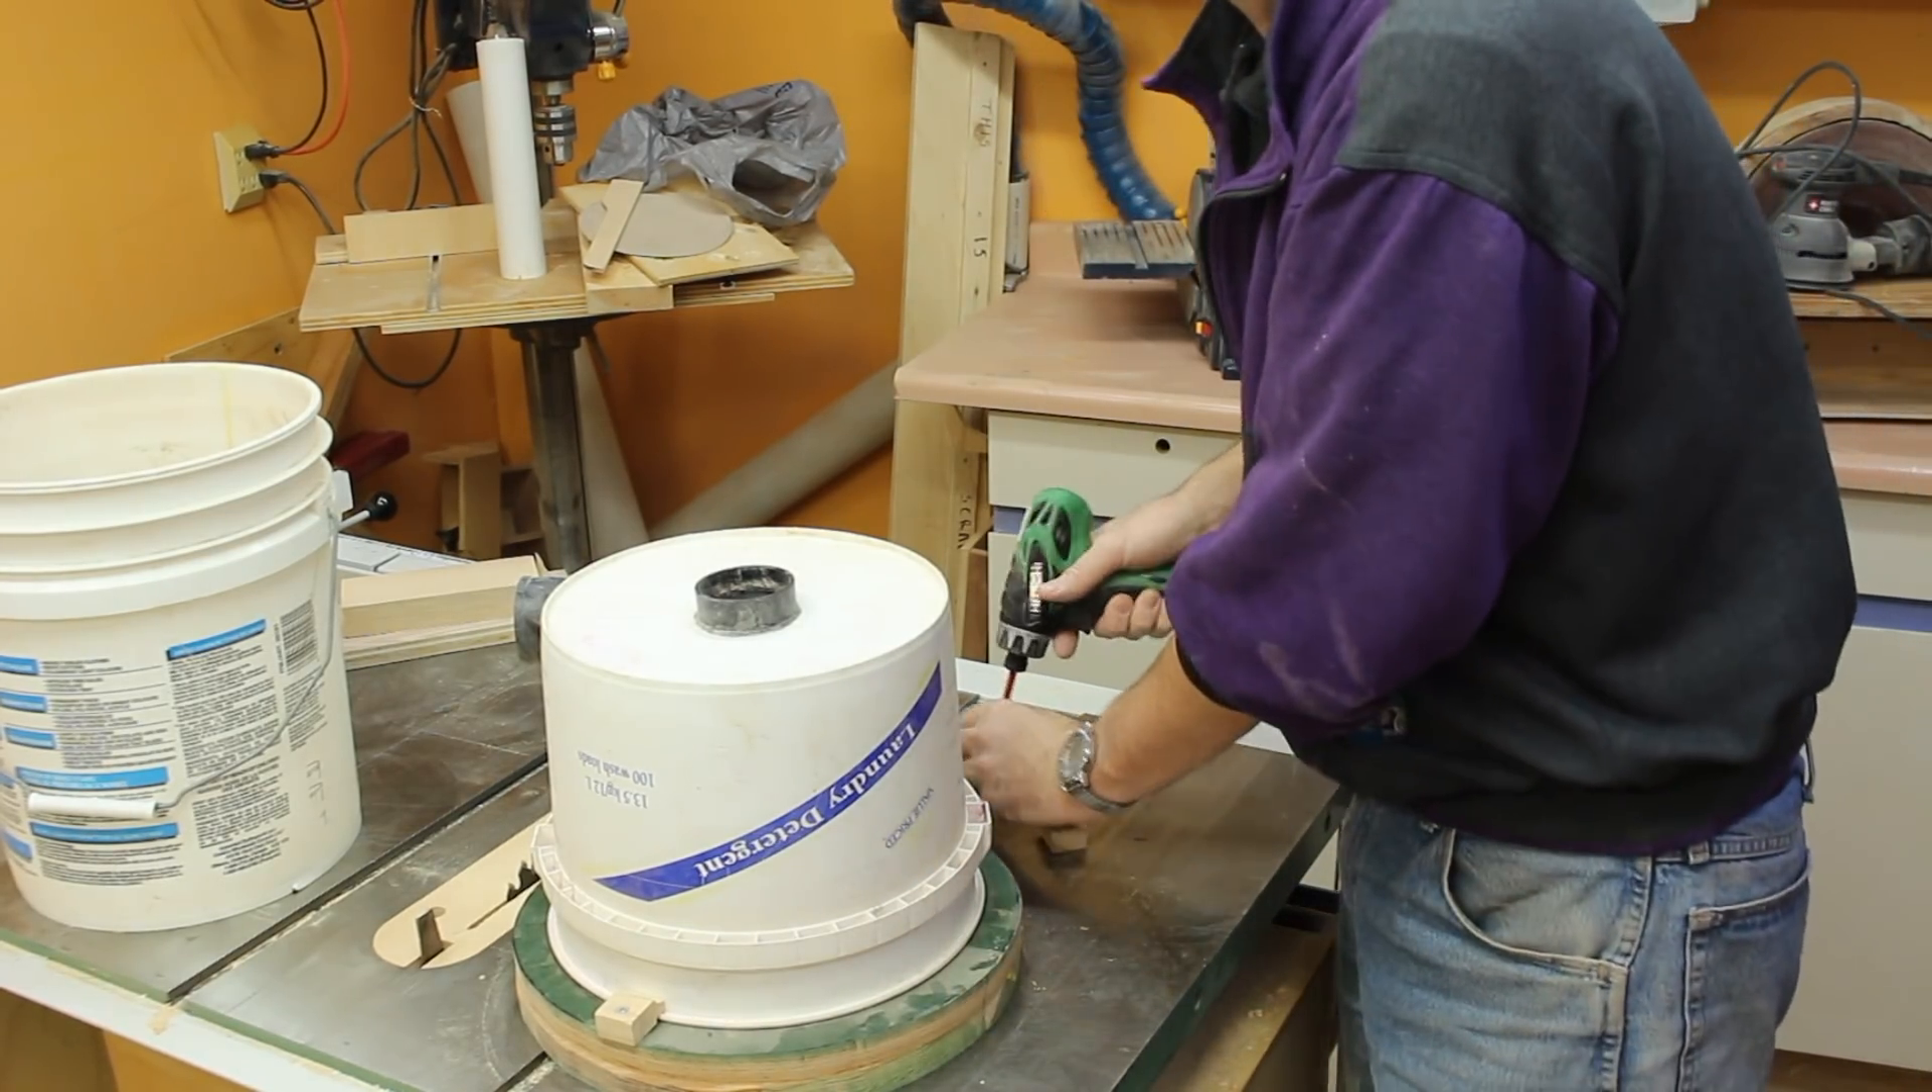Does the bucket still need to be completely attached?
Yes.